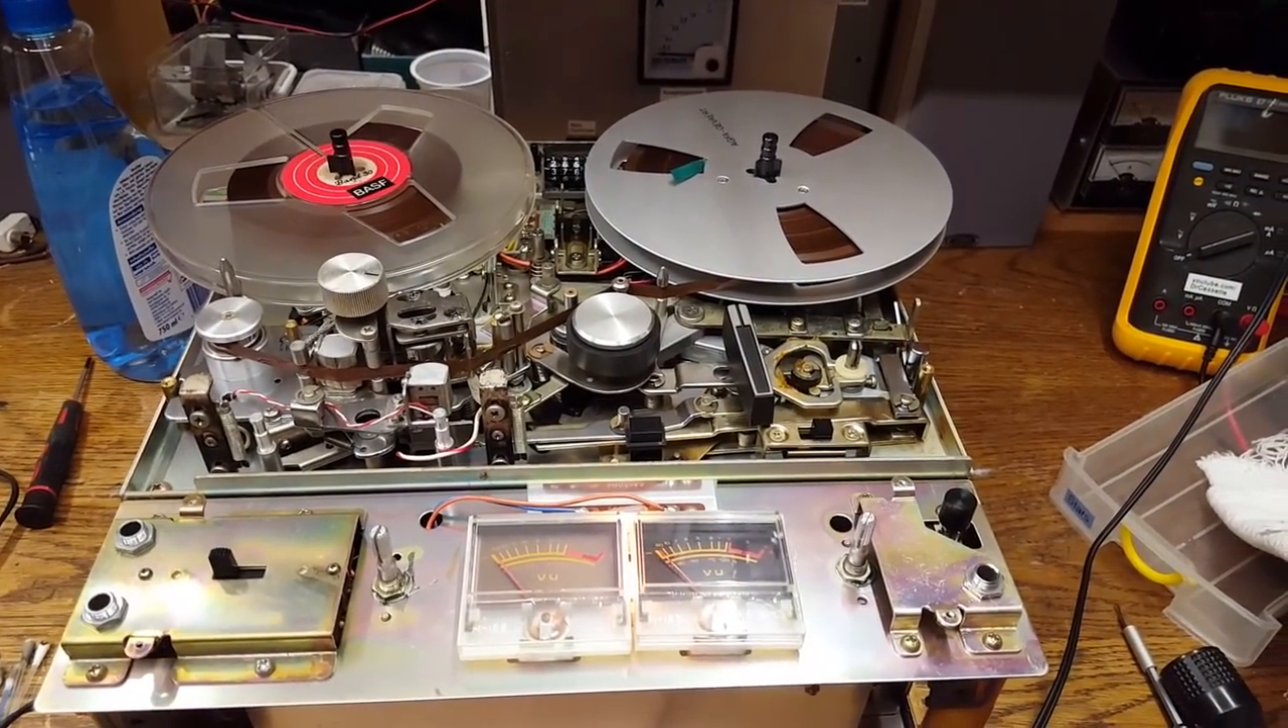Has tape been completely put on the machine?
Yes.